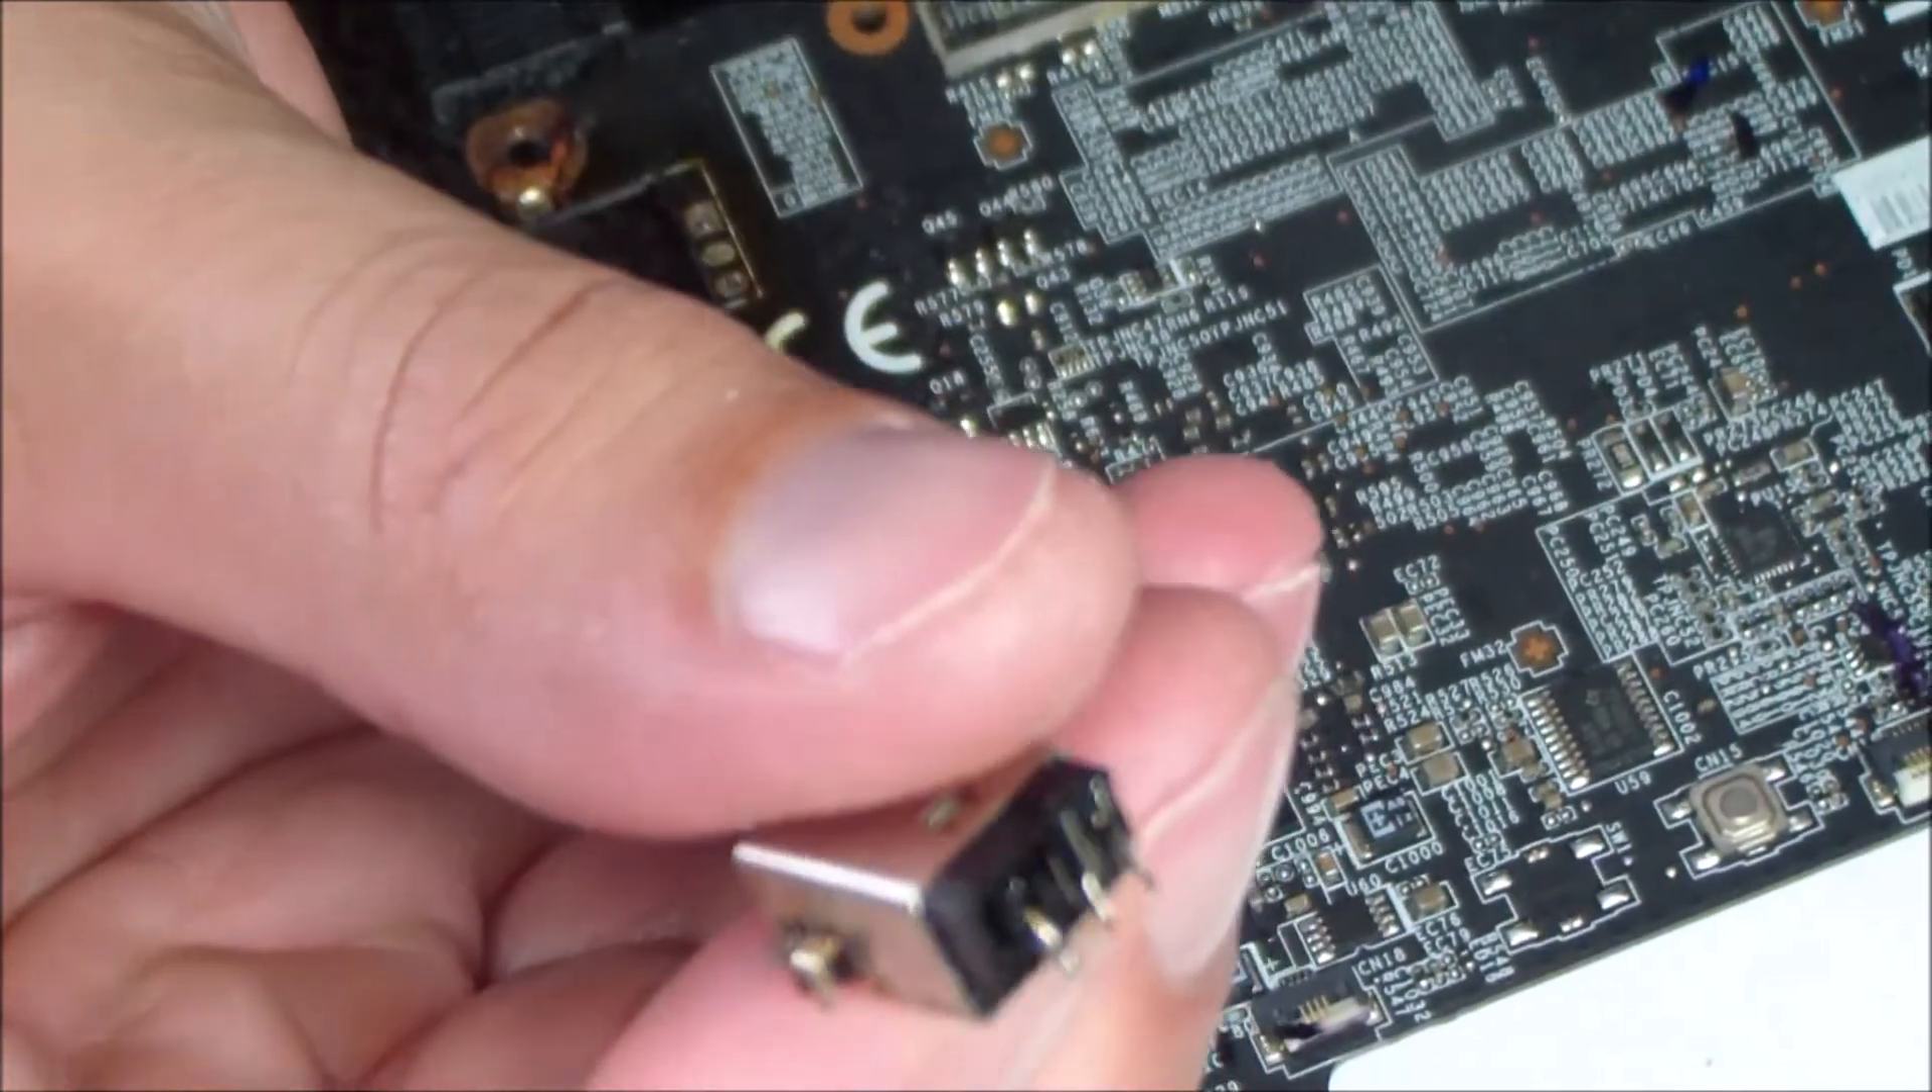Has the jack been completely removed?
Yes.